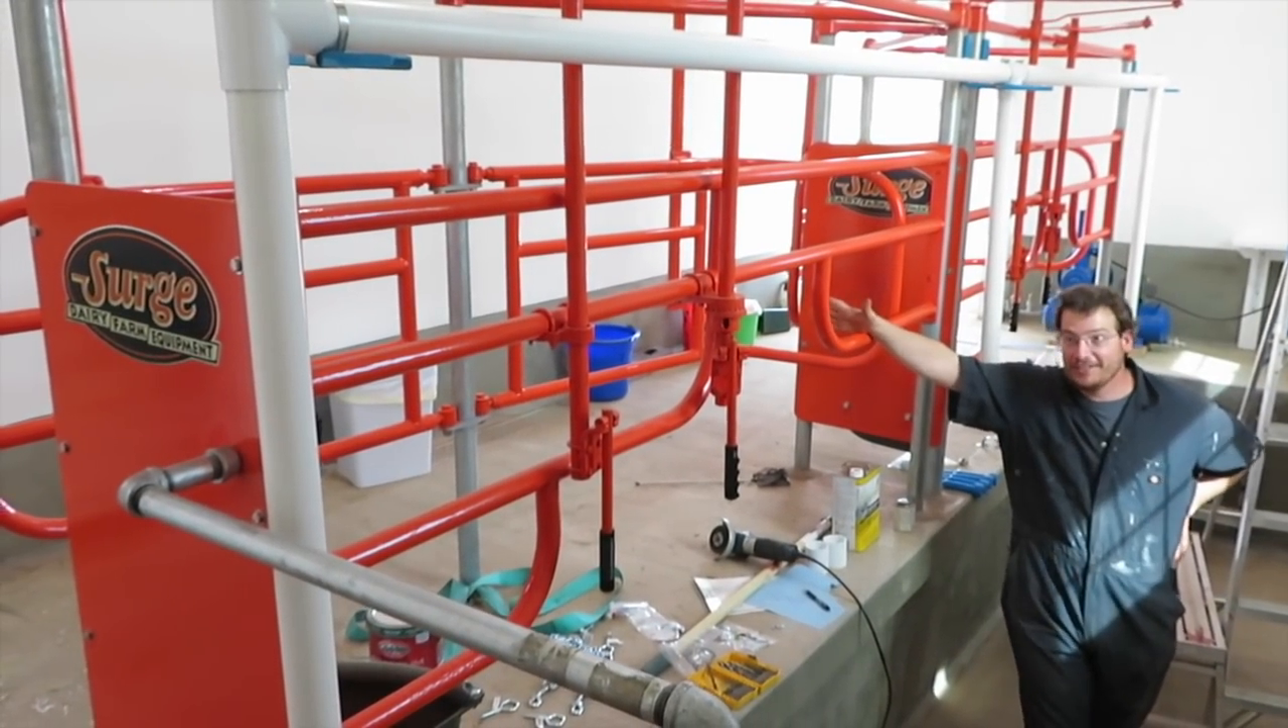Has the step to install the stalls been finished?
Yes.